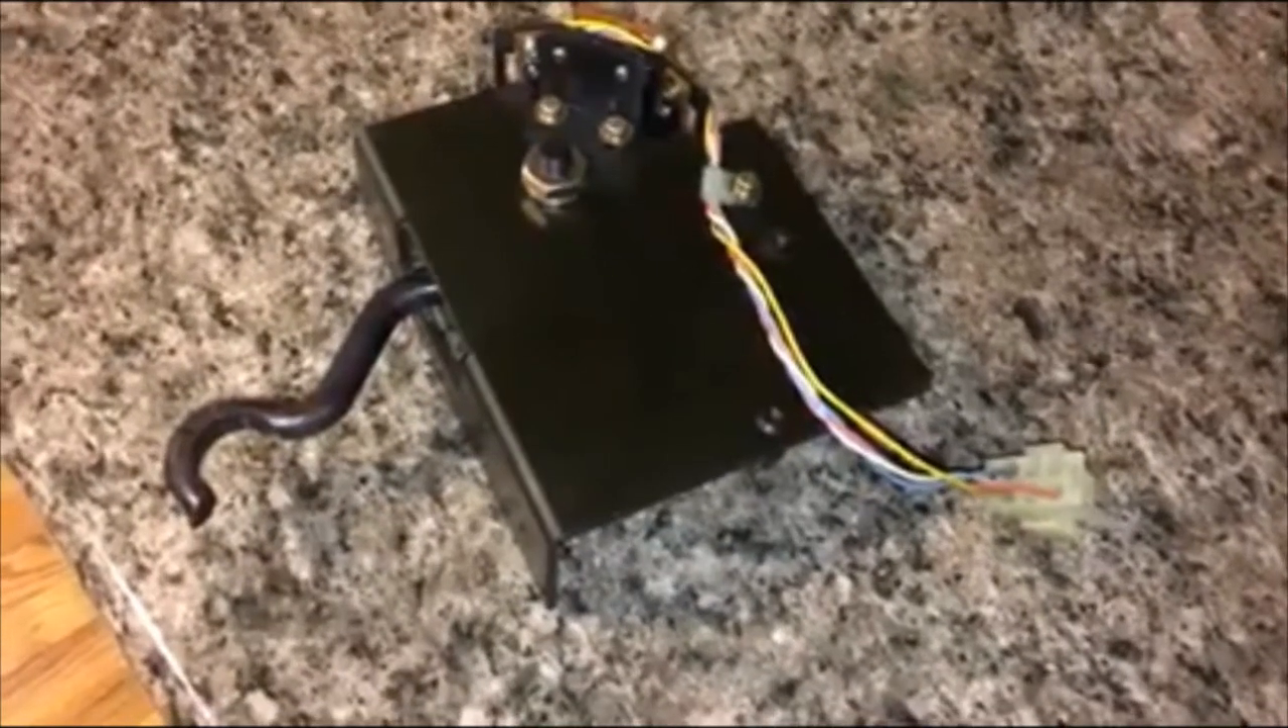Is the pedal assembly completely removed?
Yes.